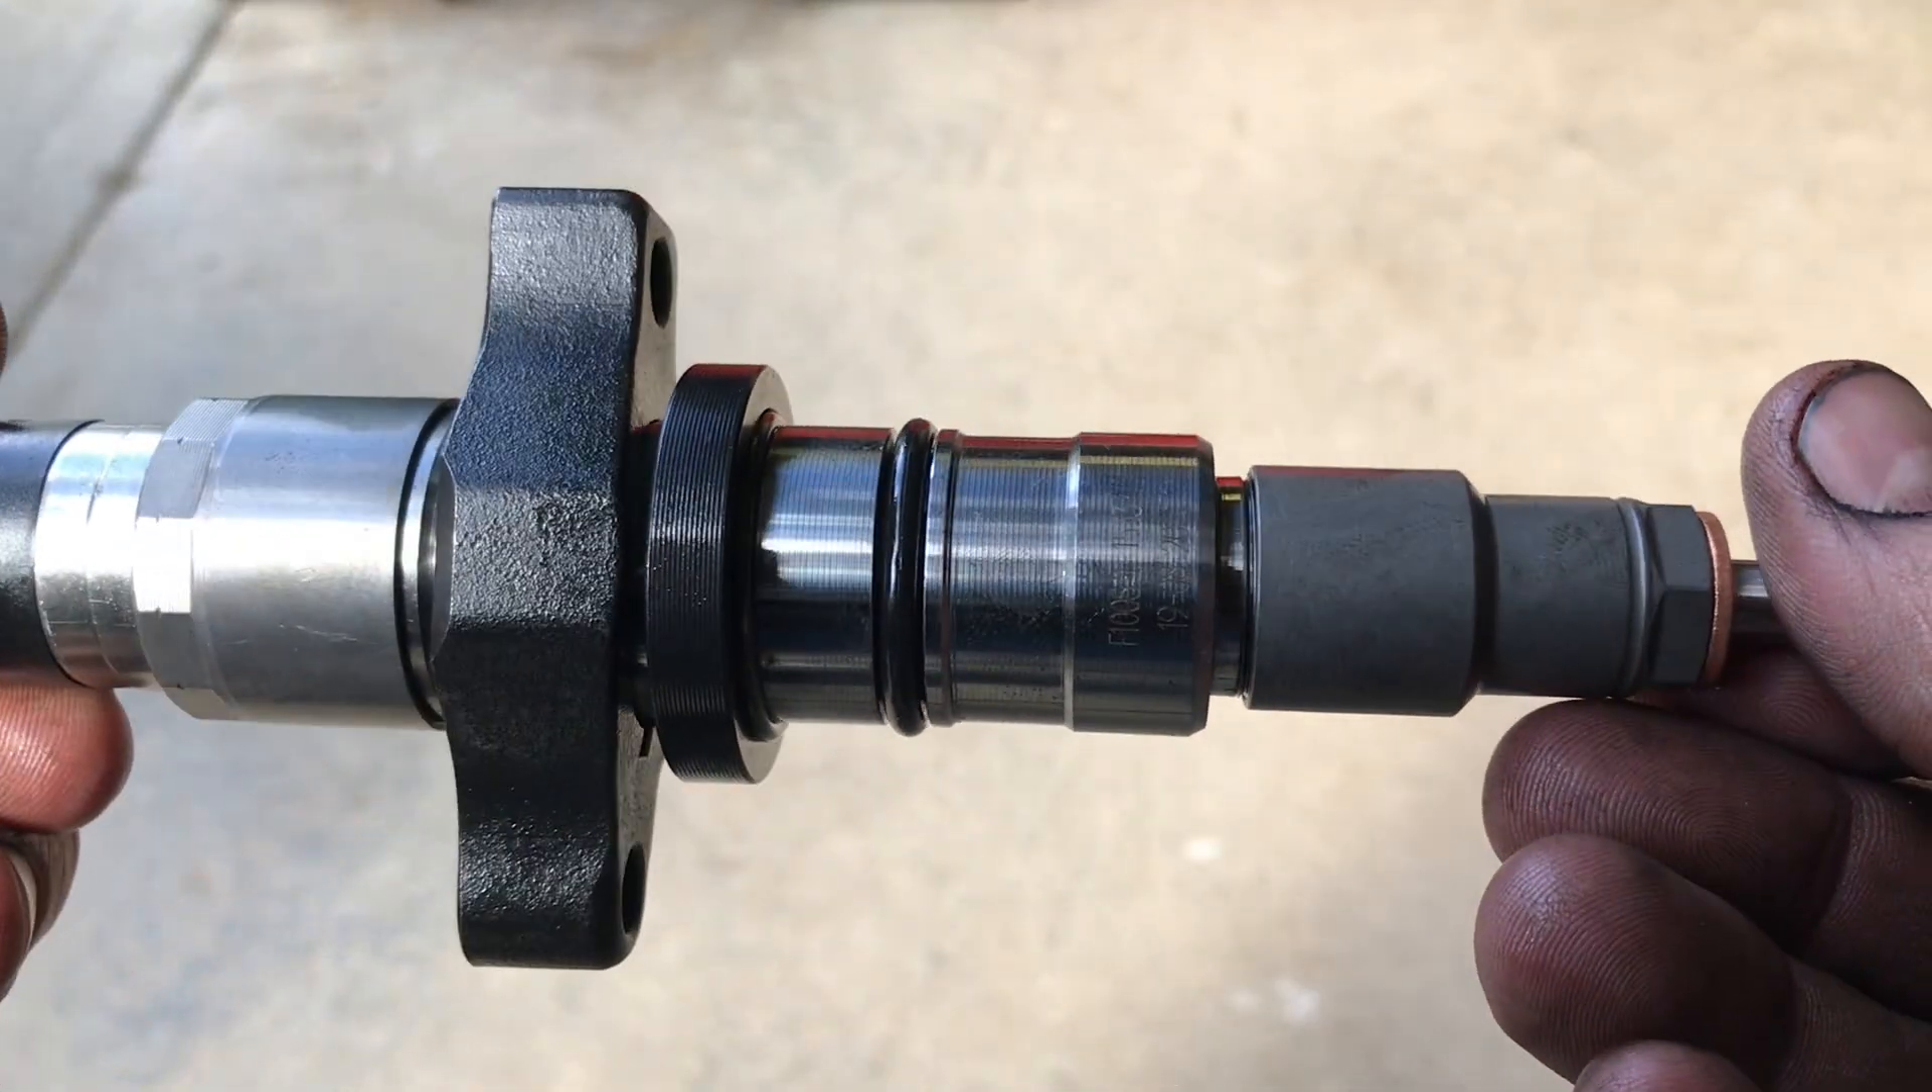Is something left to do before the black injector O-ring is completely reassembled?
No.